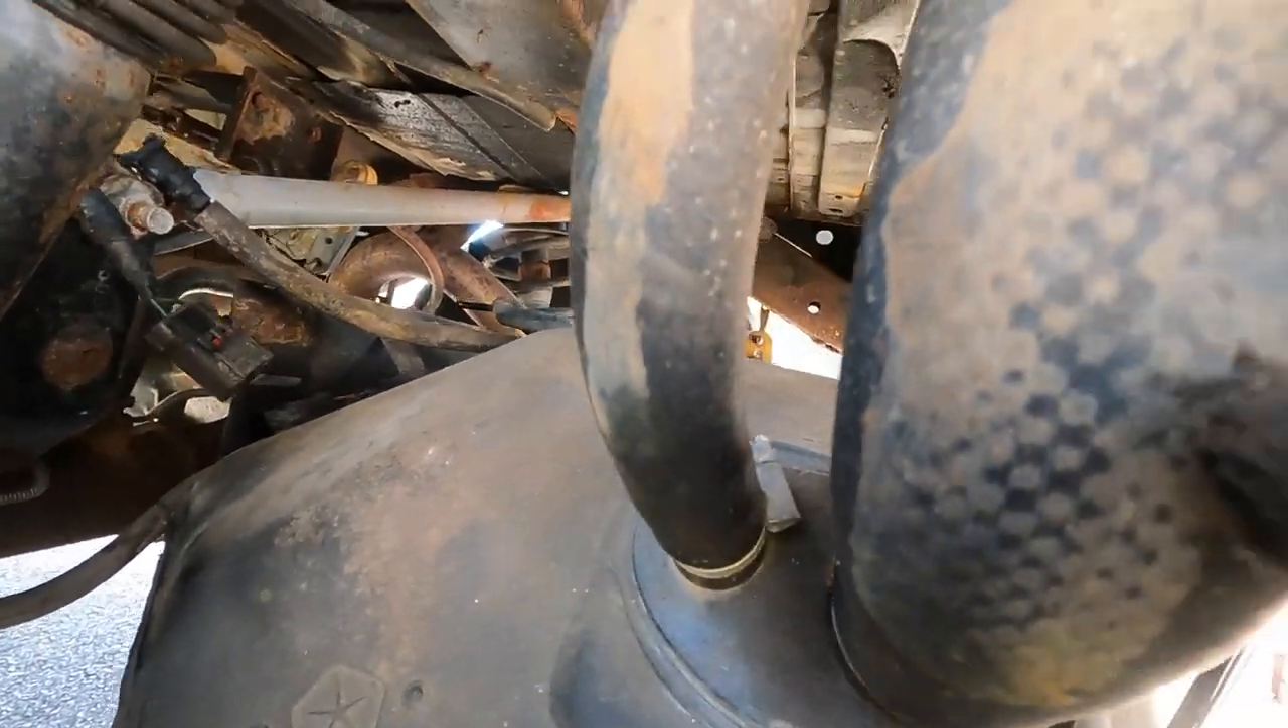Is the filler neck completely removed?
No.